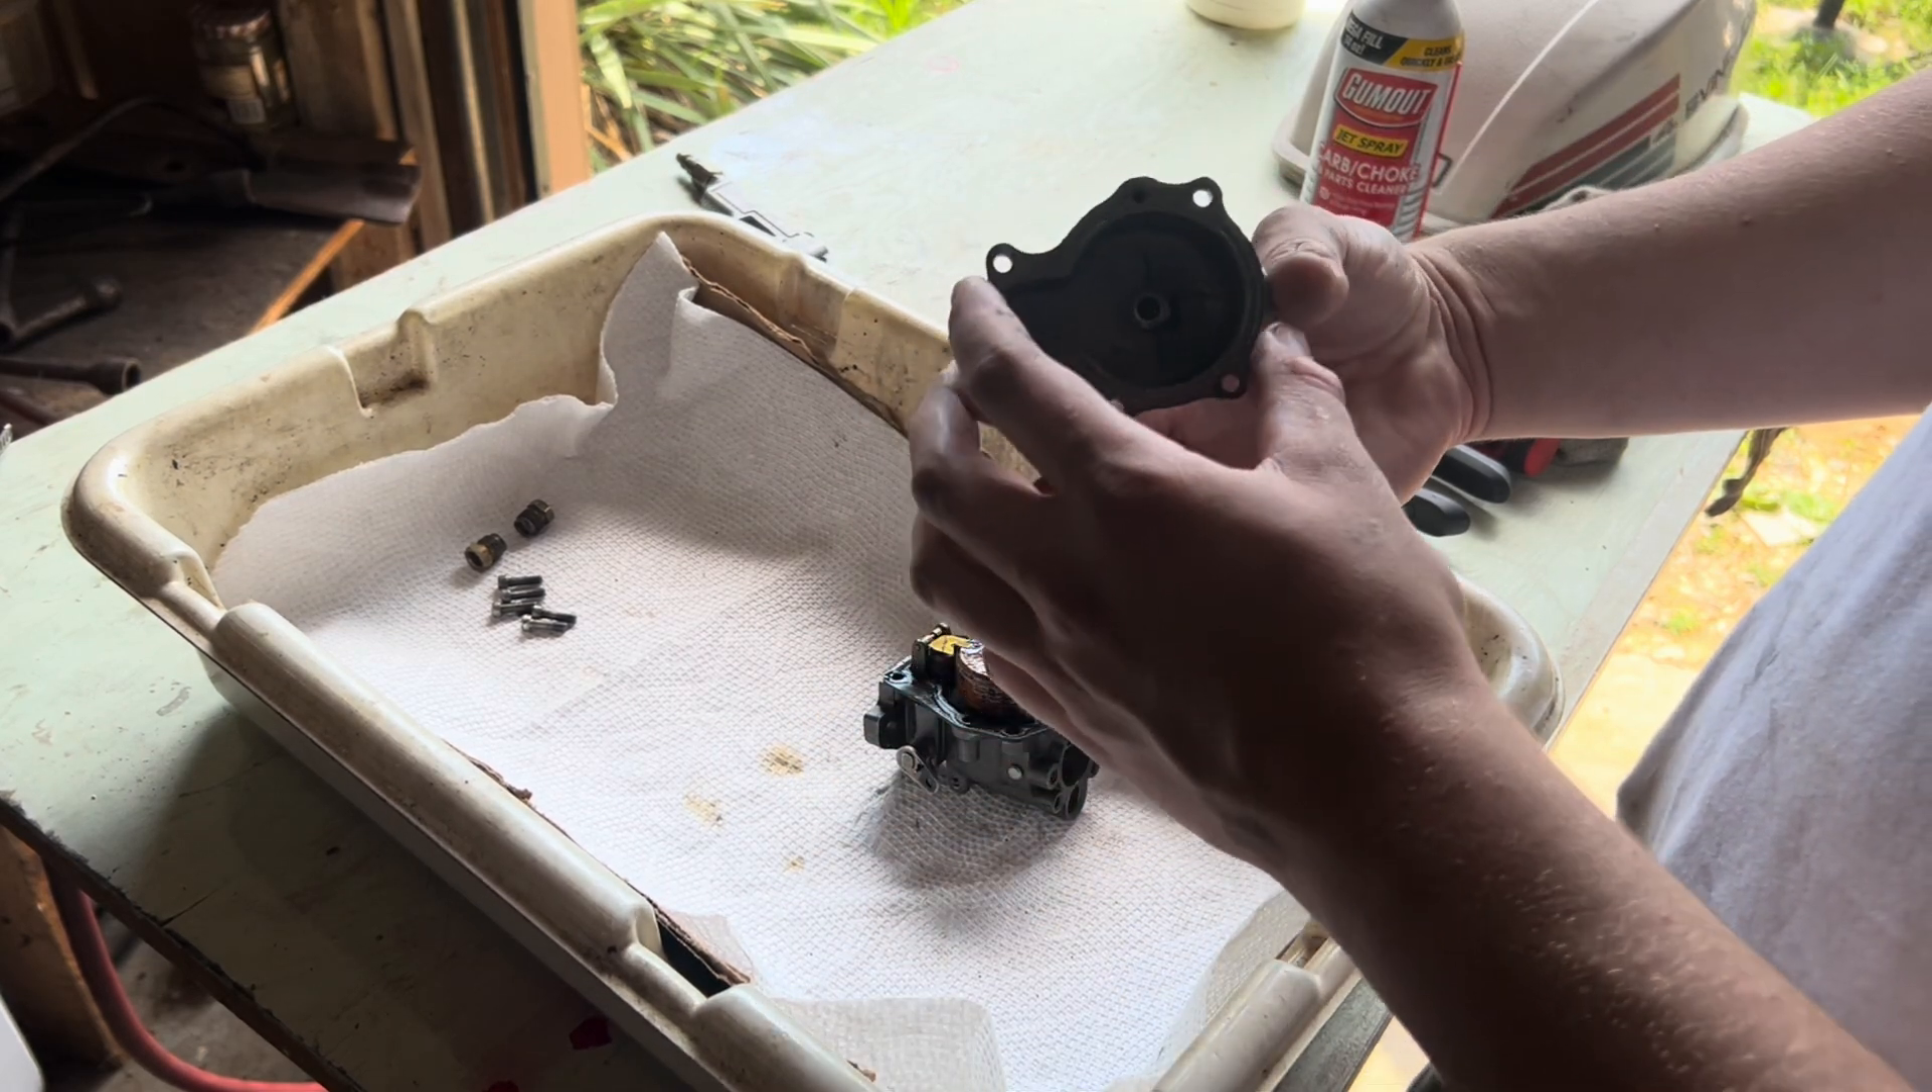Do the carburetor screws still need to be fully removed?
No.